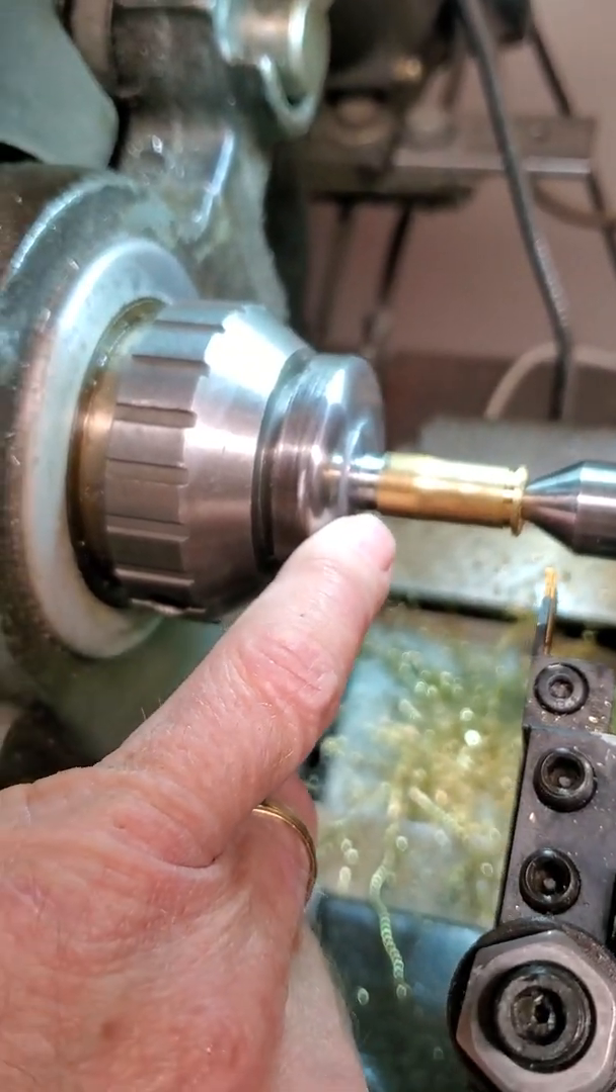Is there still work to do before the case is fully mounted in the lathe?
No.